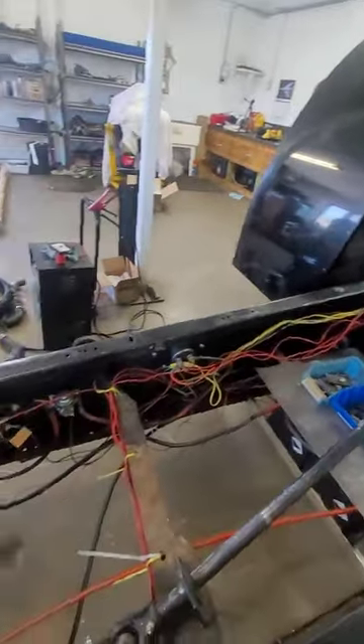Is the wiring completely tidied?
No.